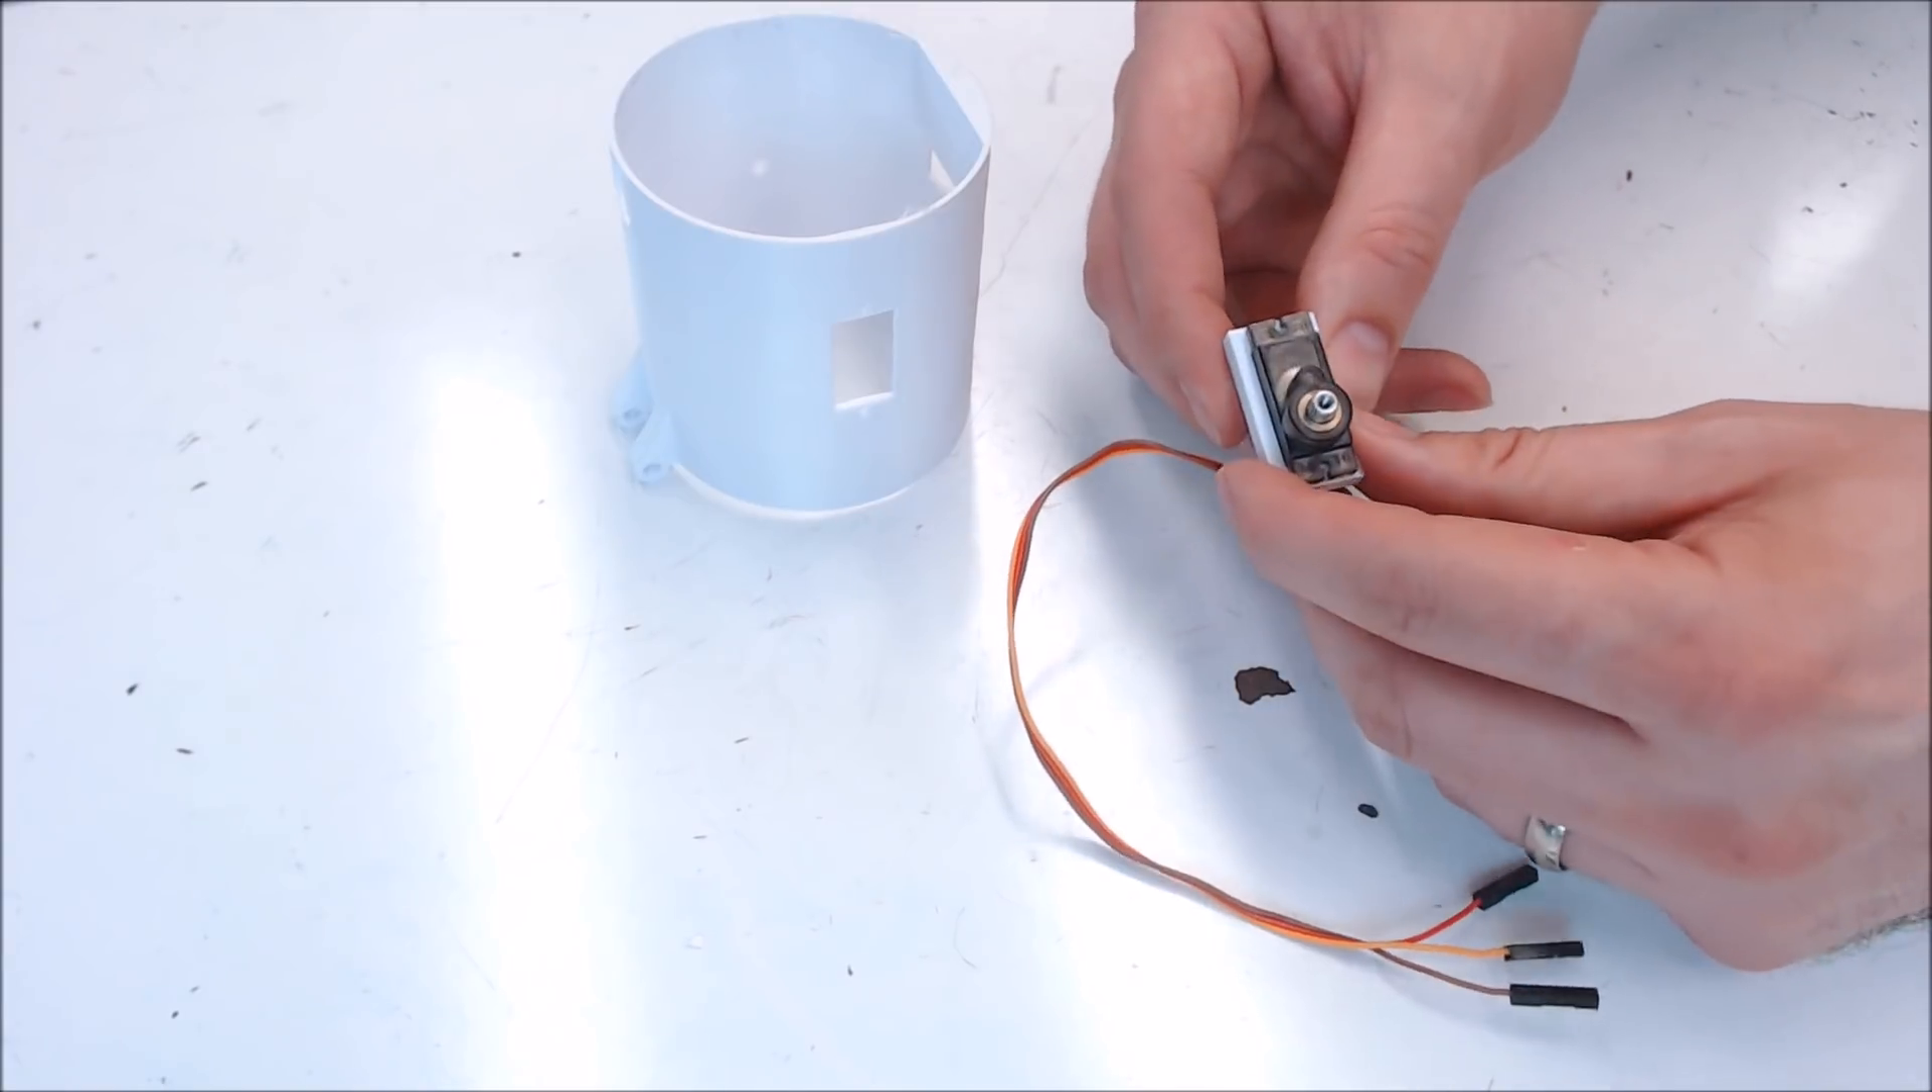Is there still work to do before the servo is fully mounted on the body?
Yes.